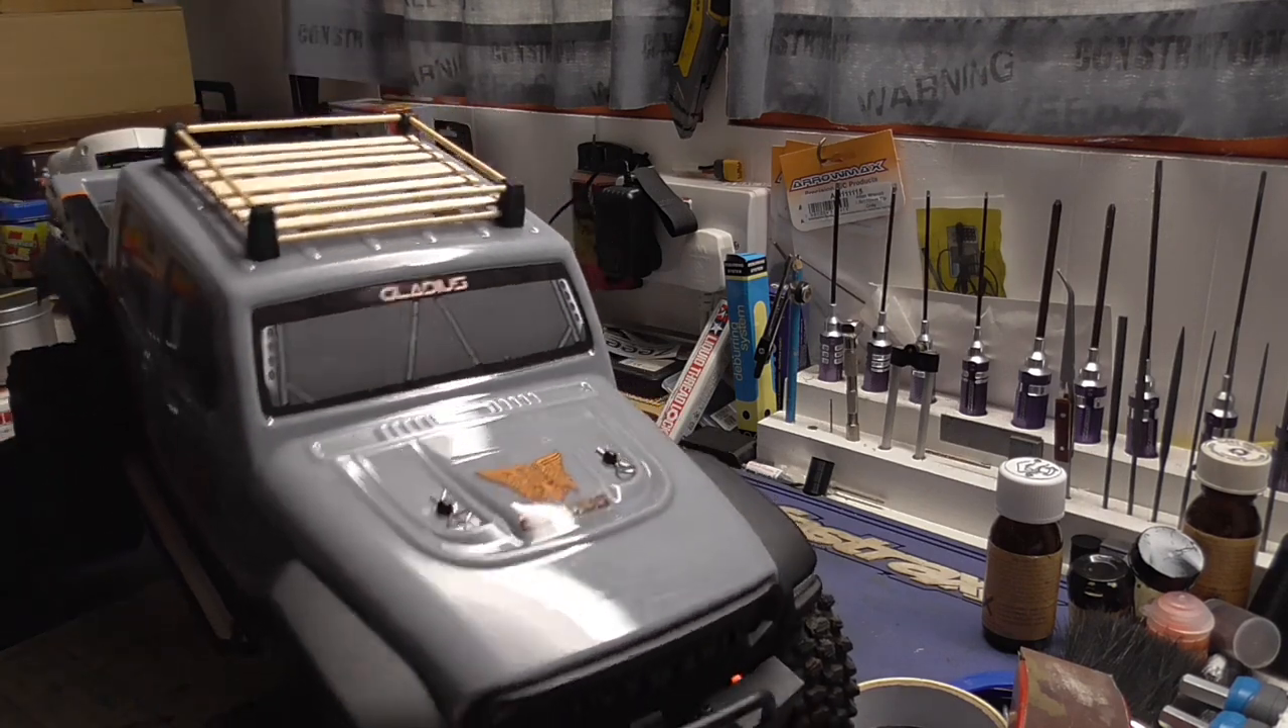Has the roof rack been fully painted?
No.